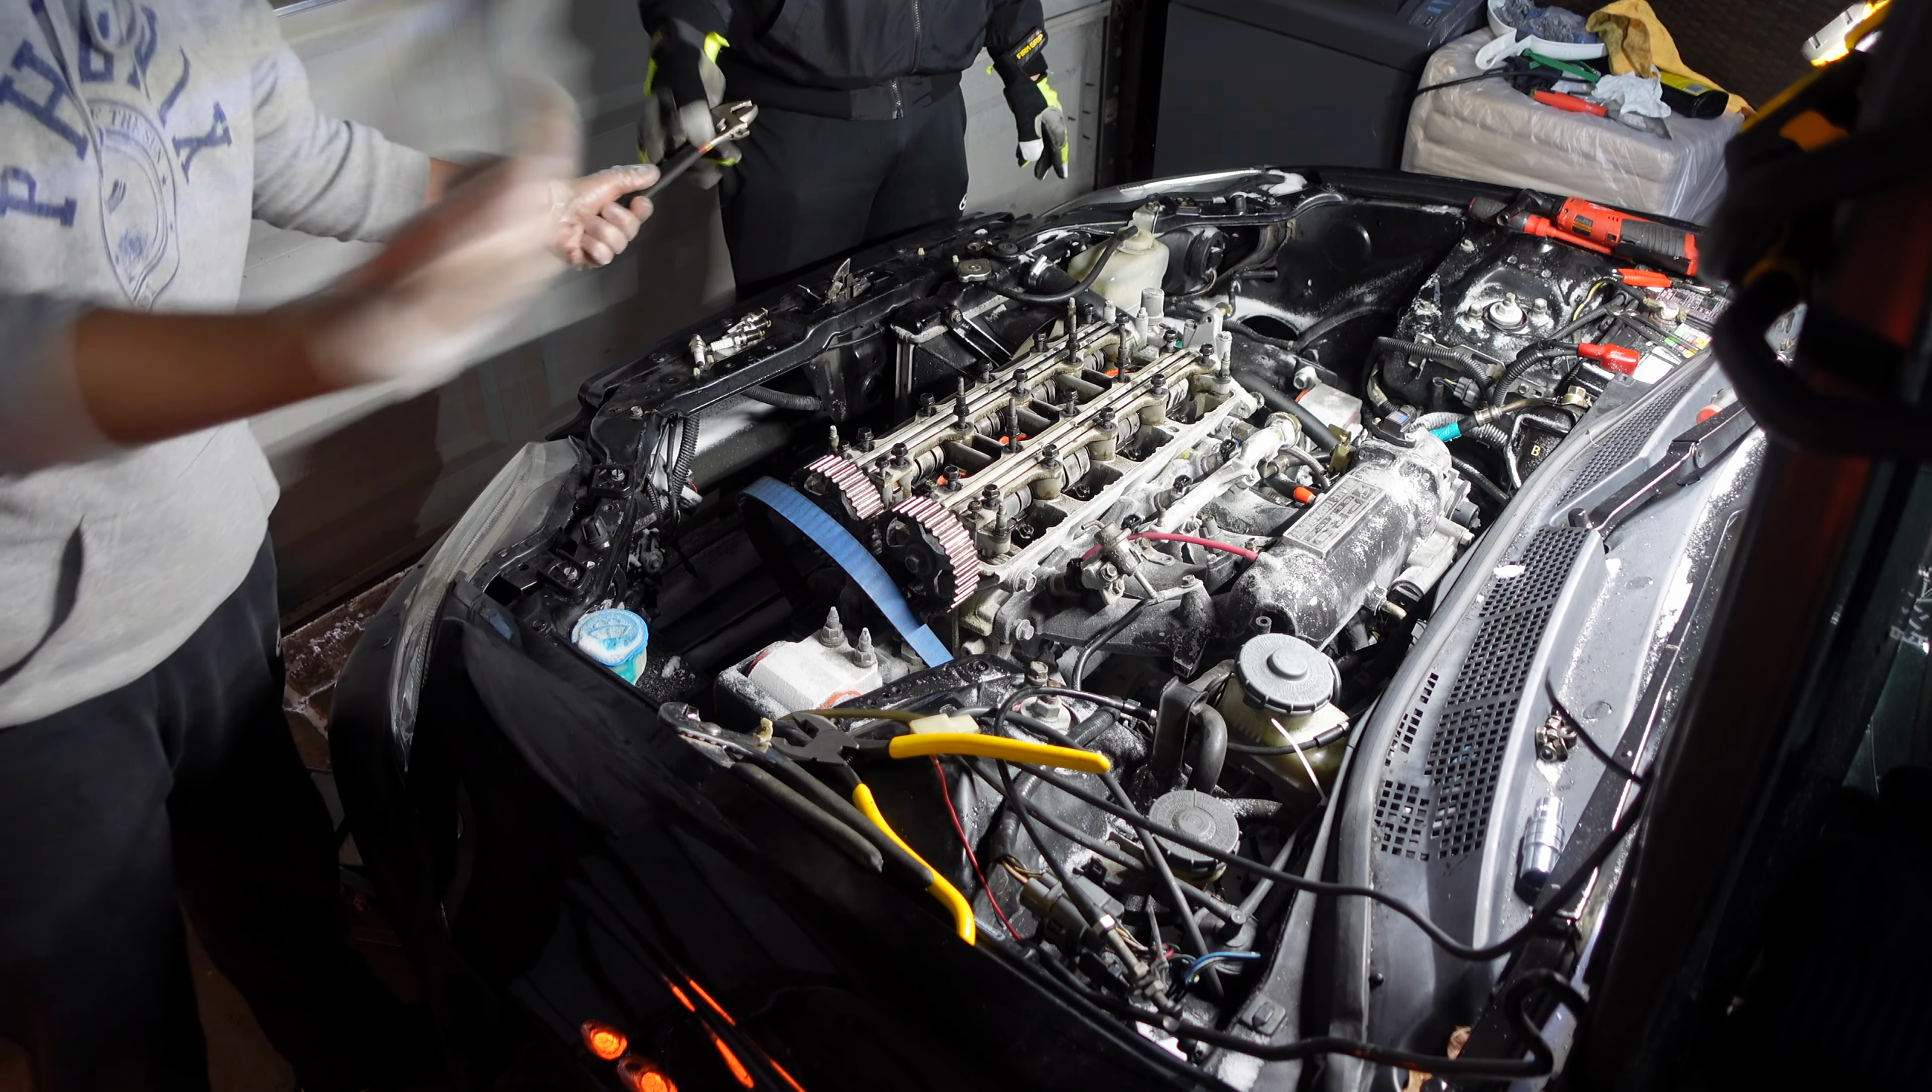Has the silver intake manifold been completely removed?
No.